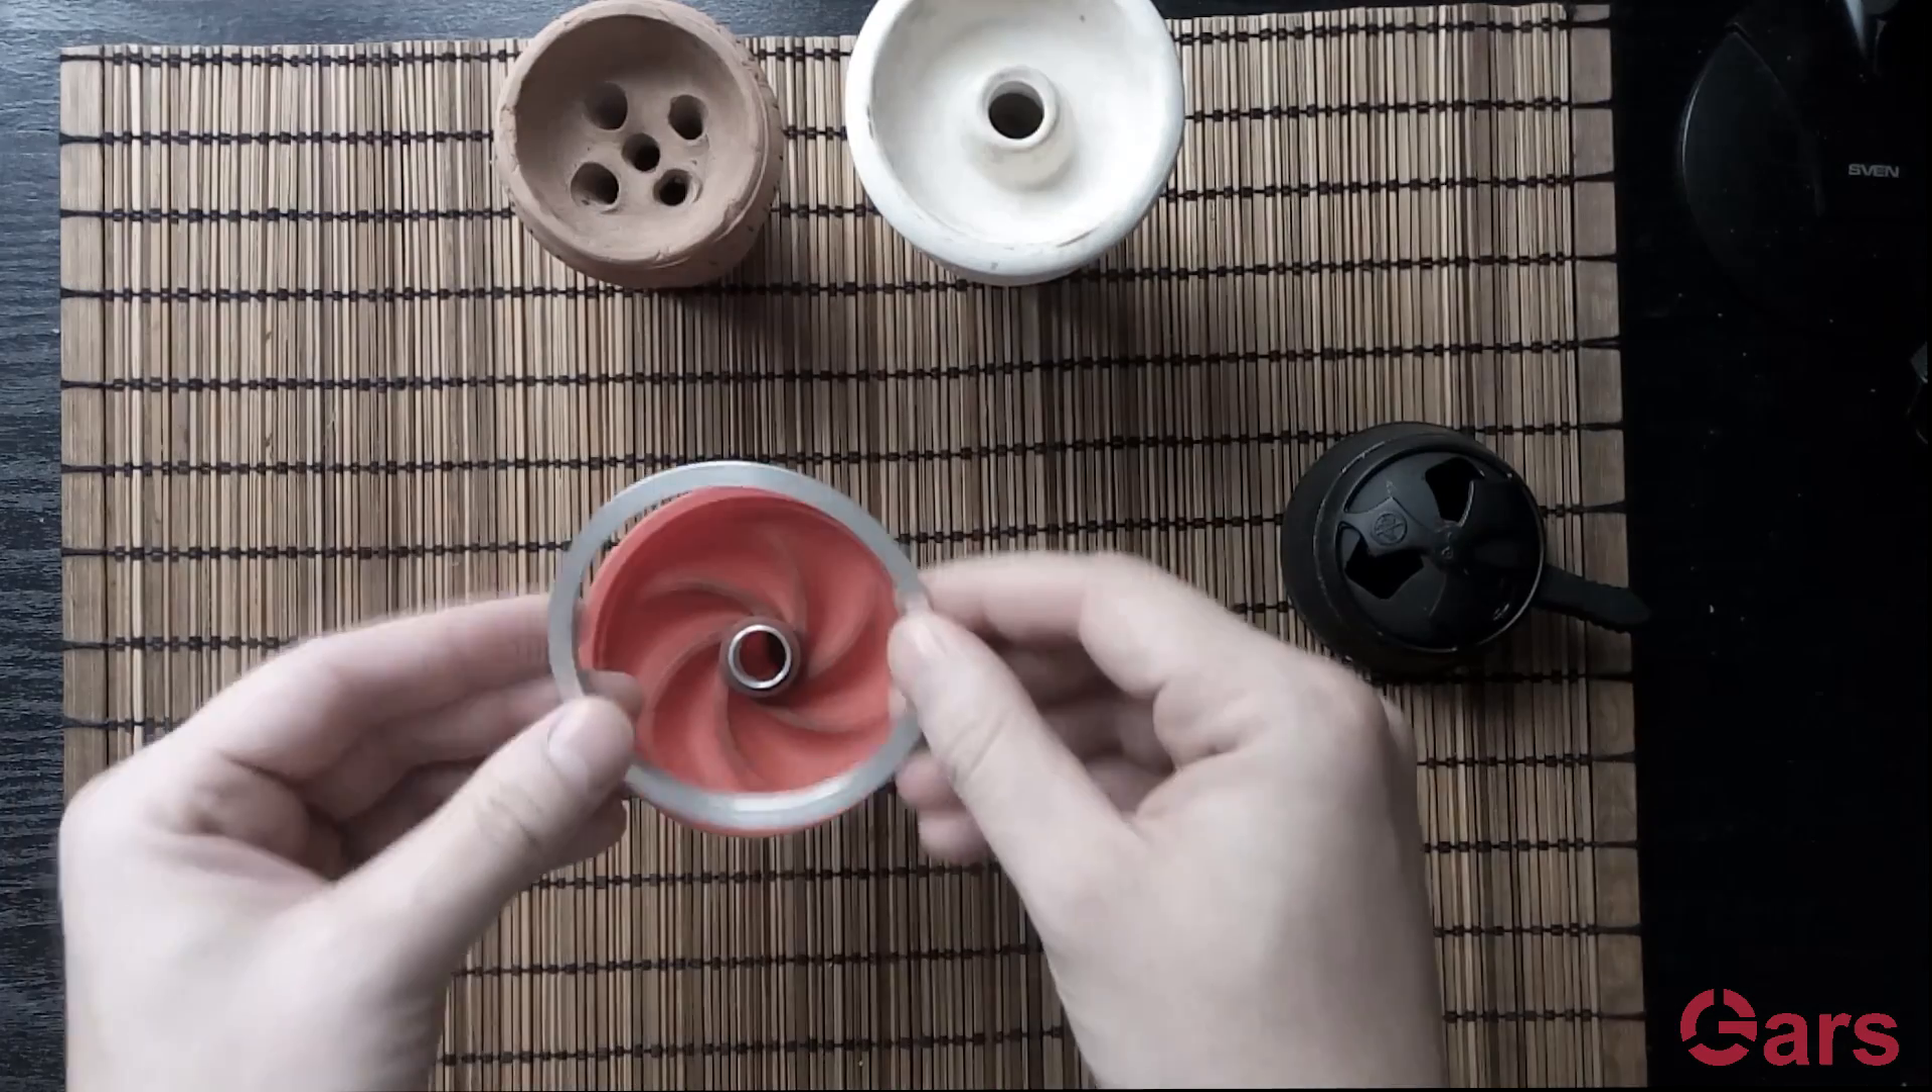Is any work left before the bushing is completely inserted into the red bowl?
No.